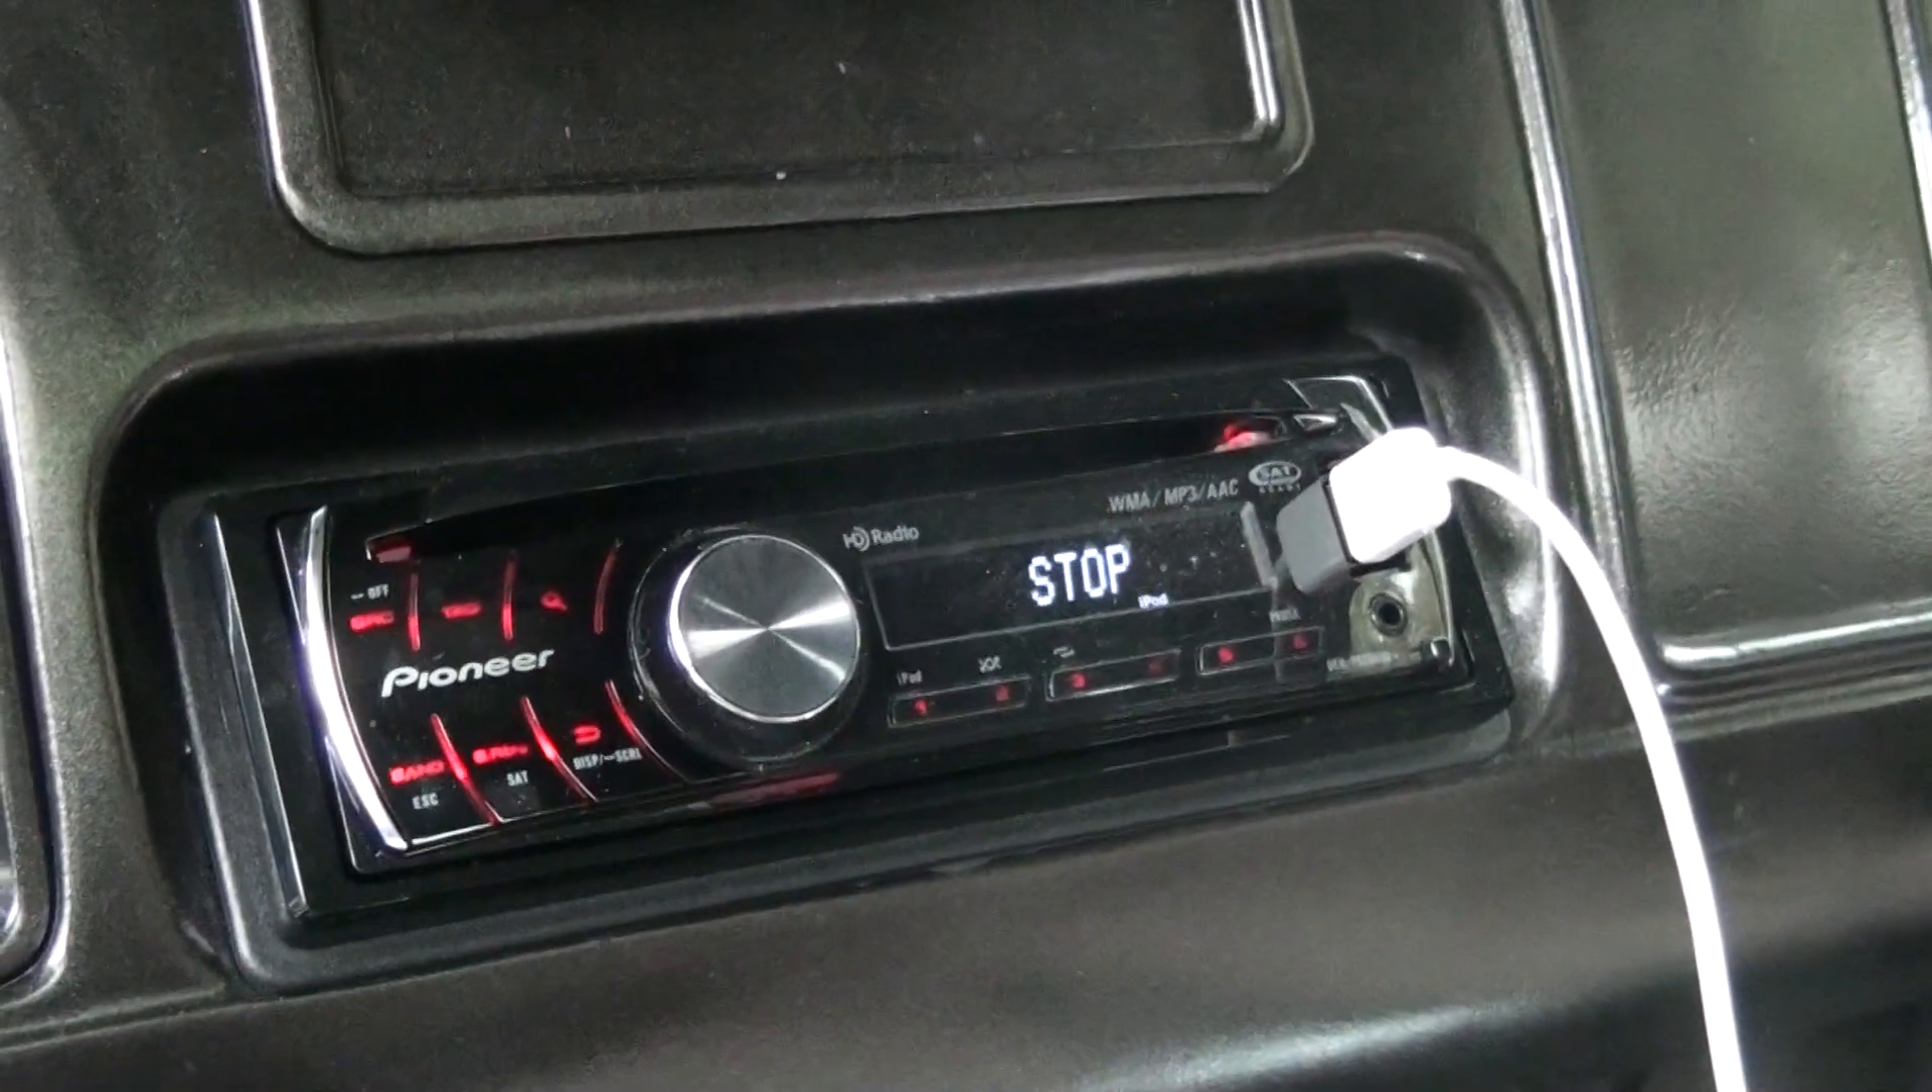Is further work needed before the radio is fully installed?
No.